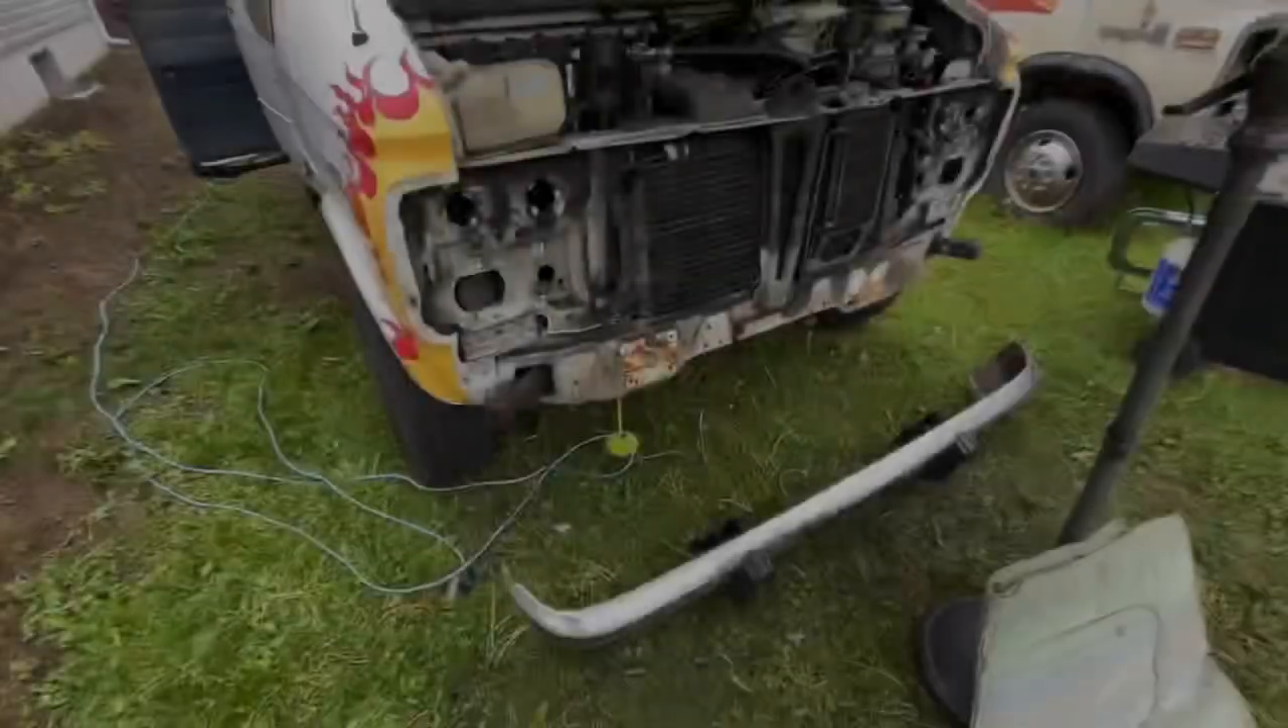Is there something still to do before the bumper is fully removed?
No.